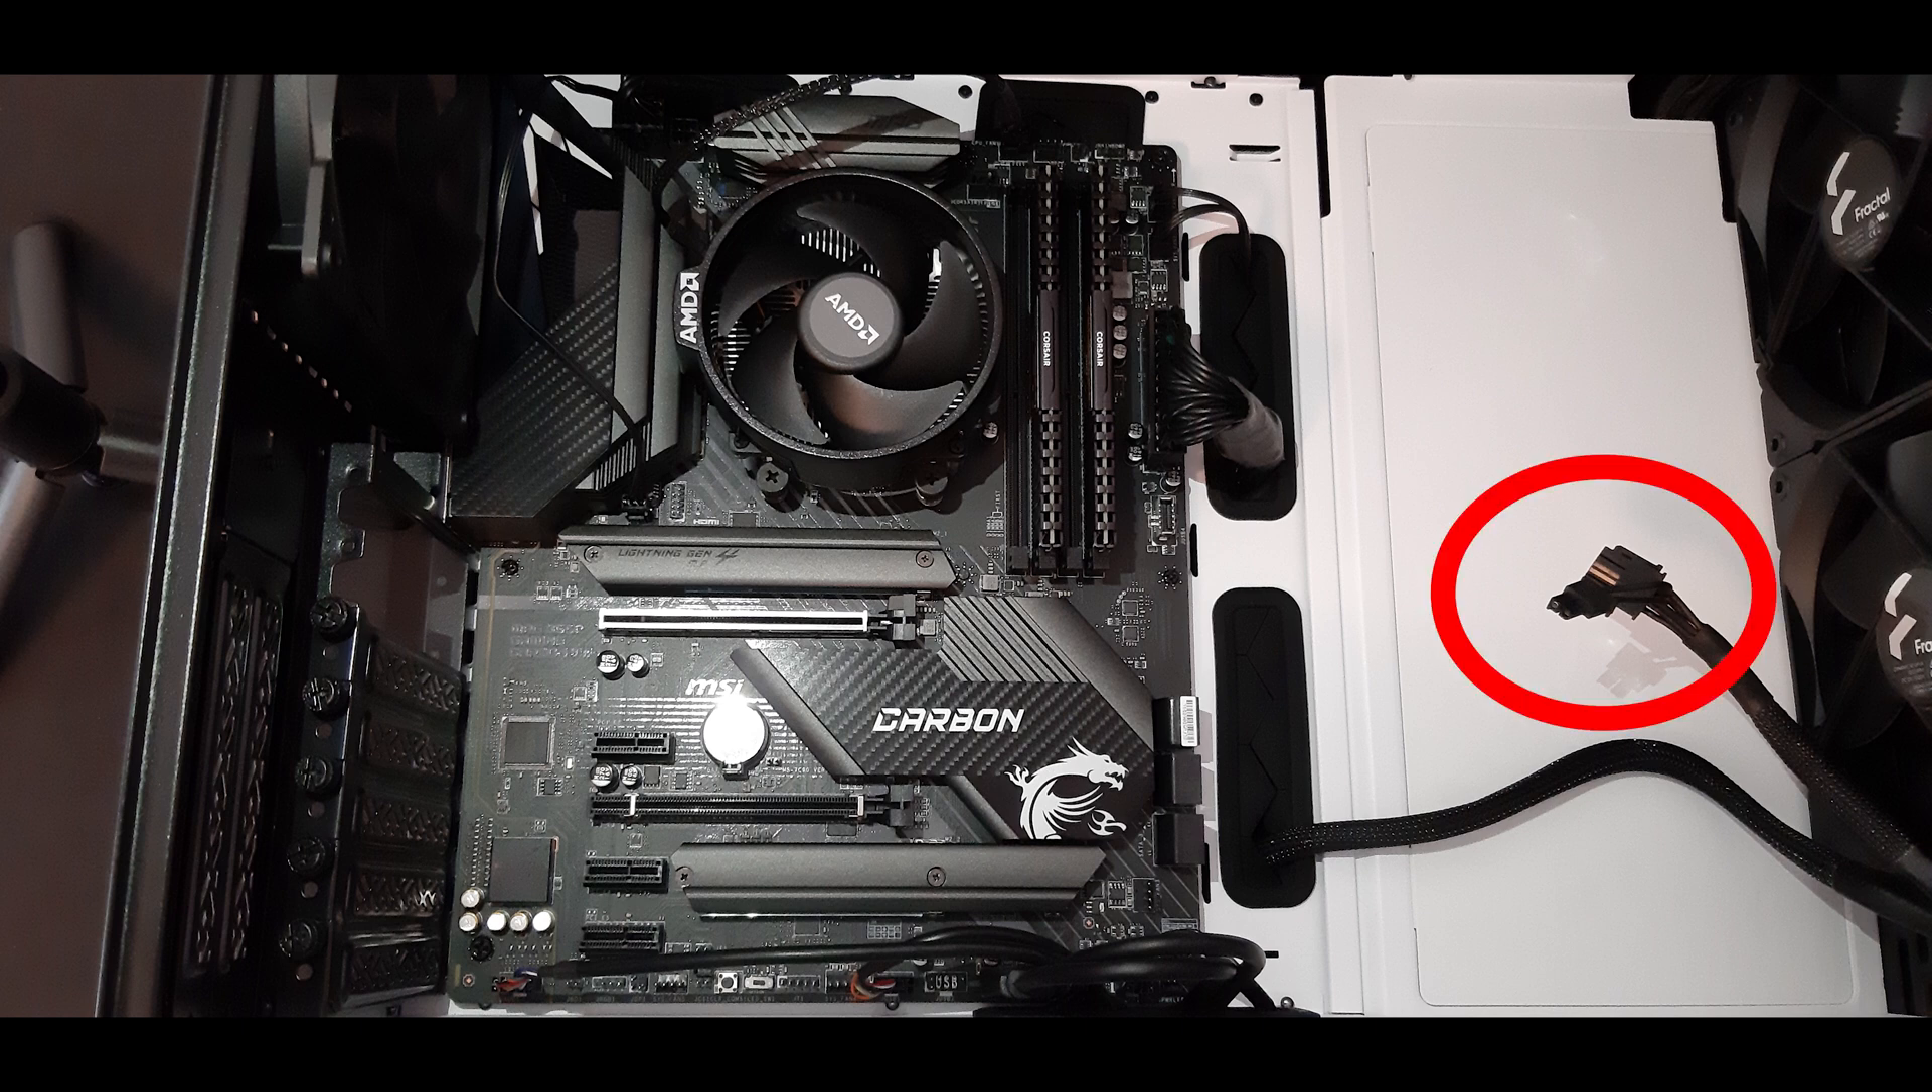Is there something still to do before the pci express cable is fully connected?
Yes.